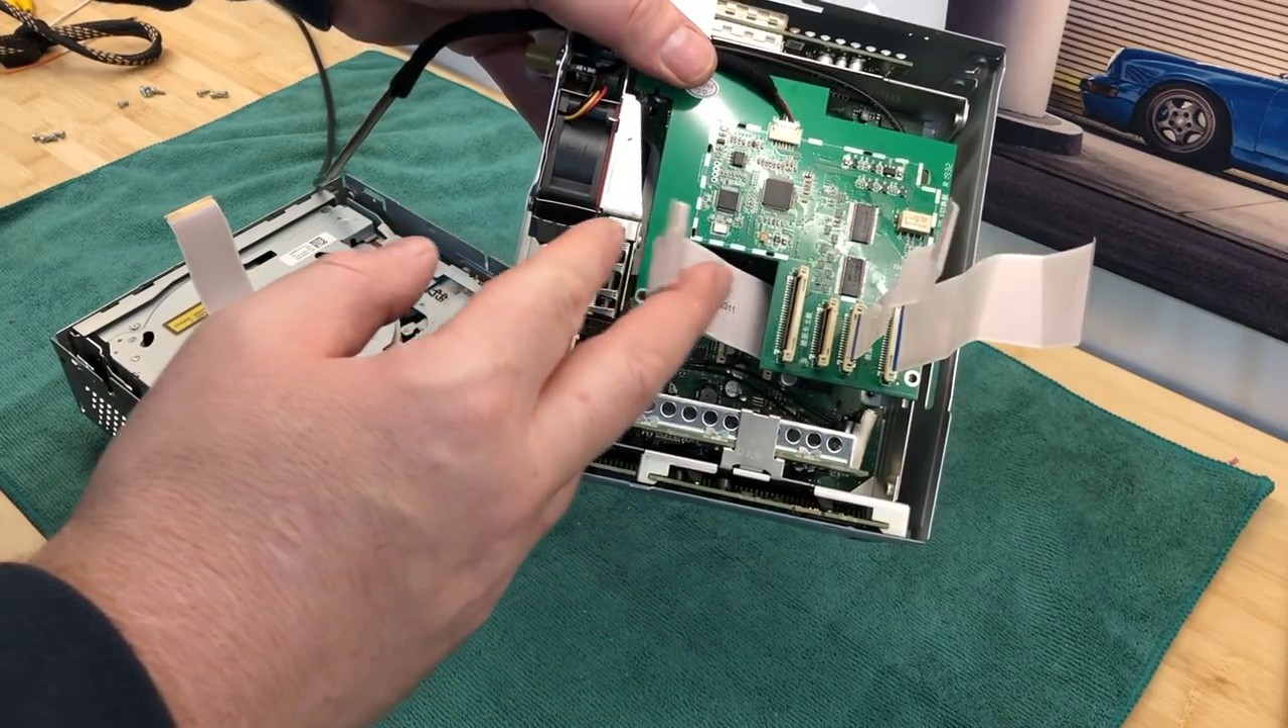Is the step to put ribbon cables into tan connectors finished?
No.